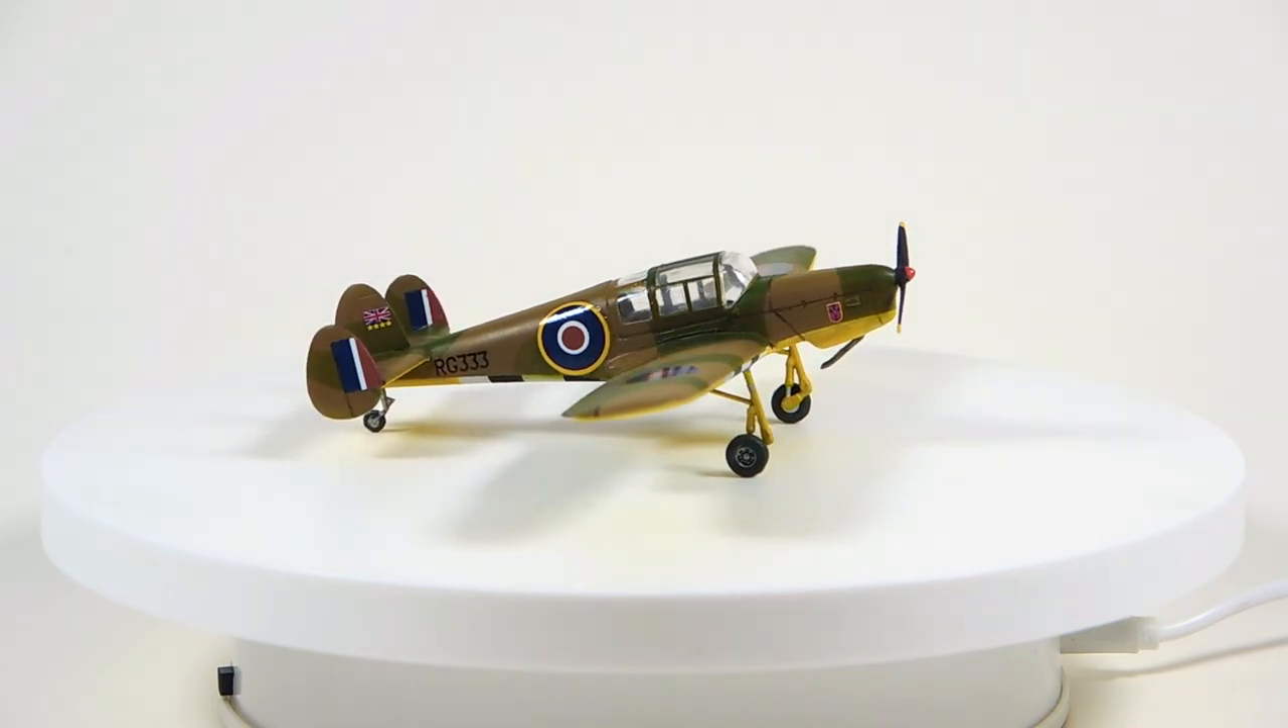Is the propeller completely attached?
Yes.